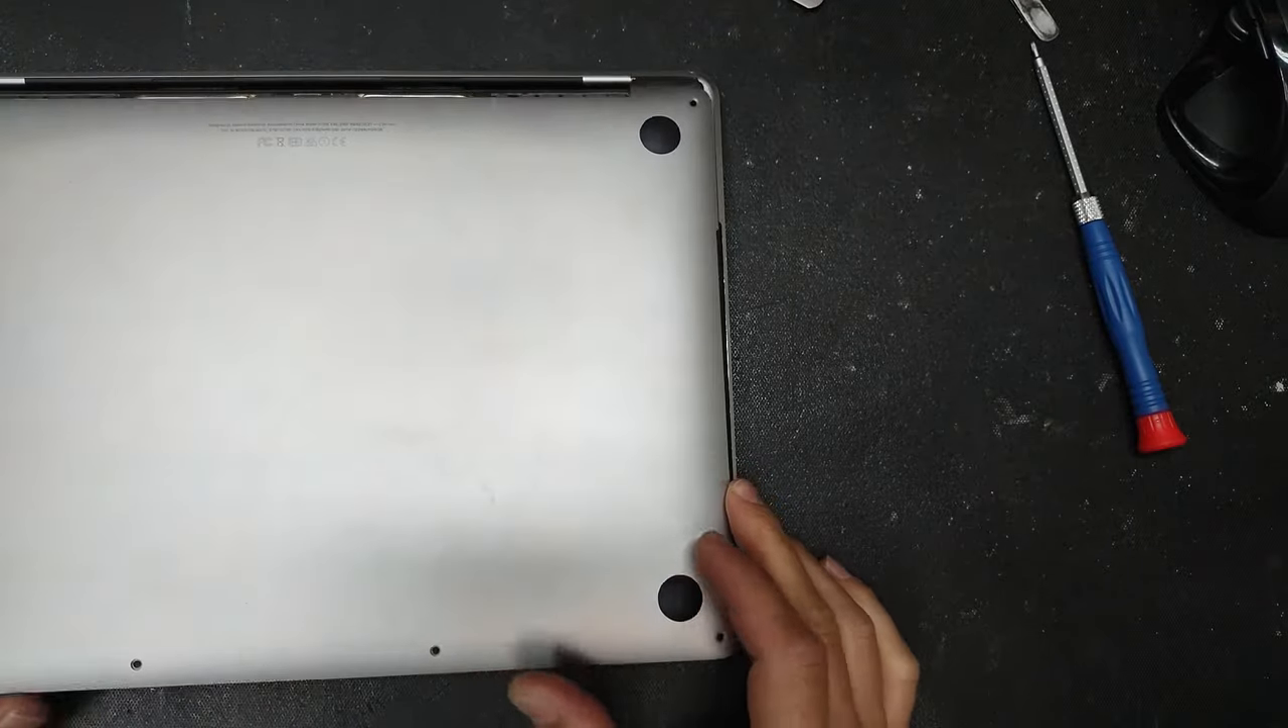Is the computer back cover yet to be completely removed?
Yes.